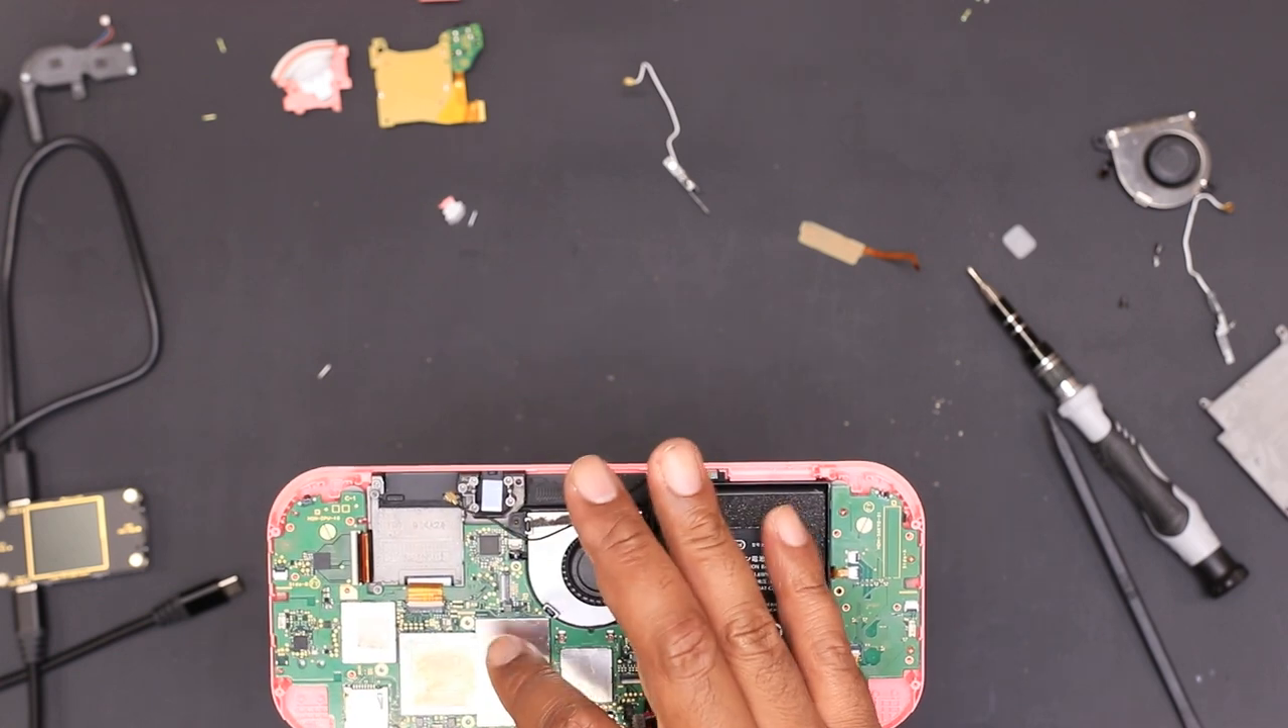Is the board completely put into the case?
Yes.